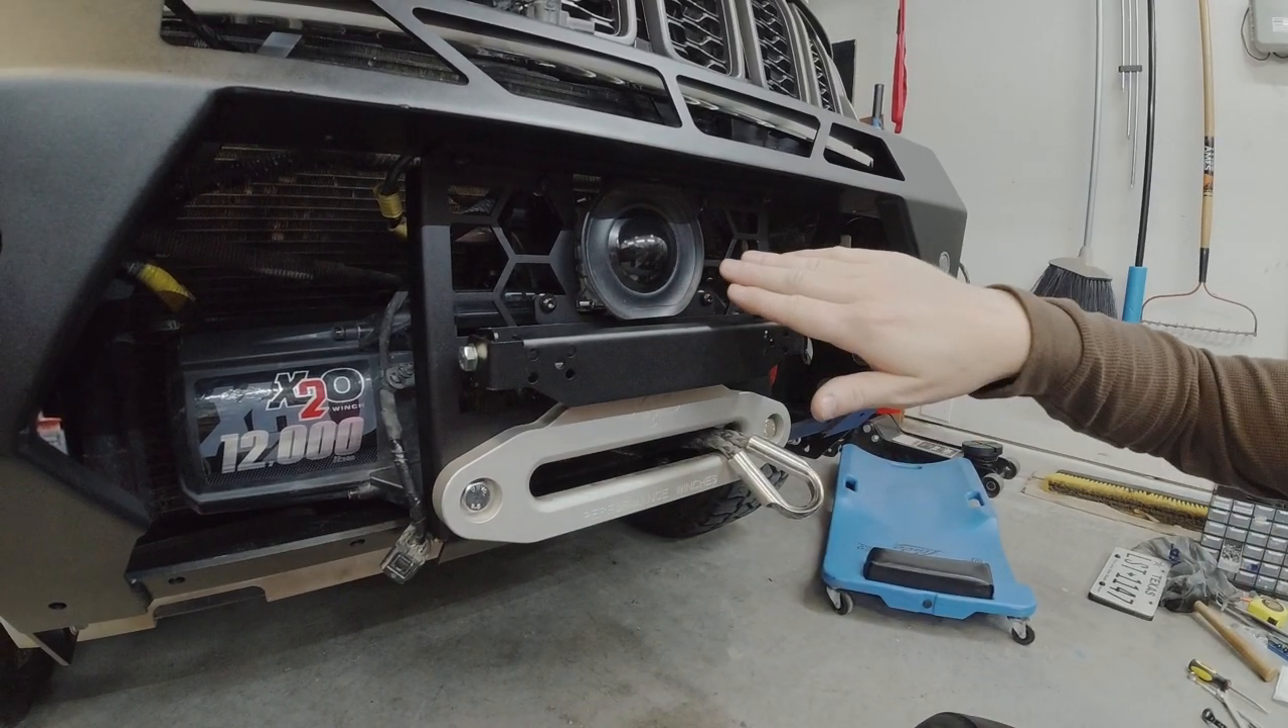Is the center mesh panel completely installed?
Yes.